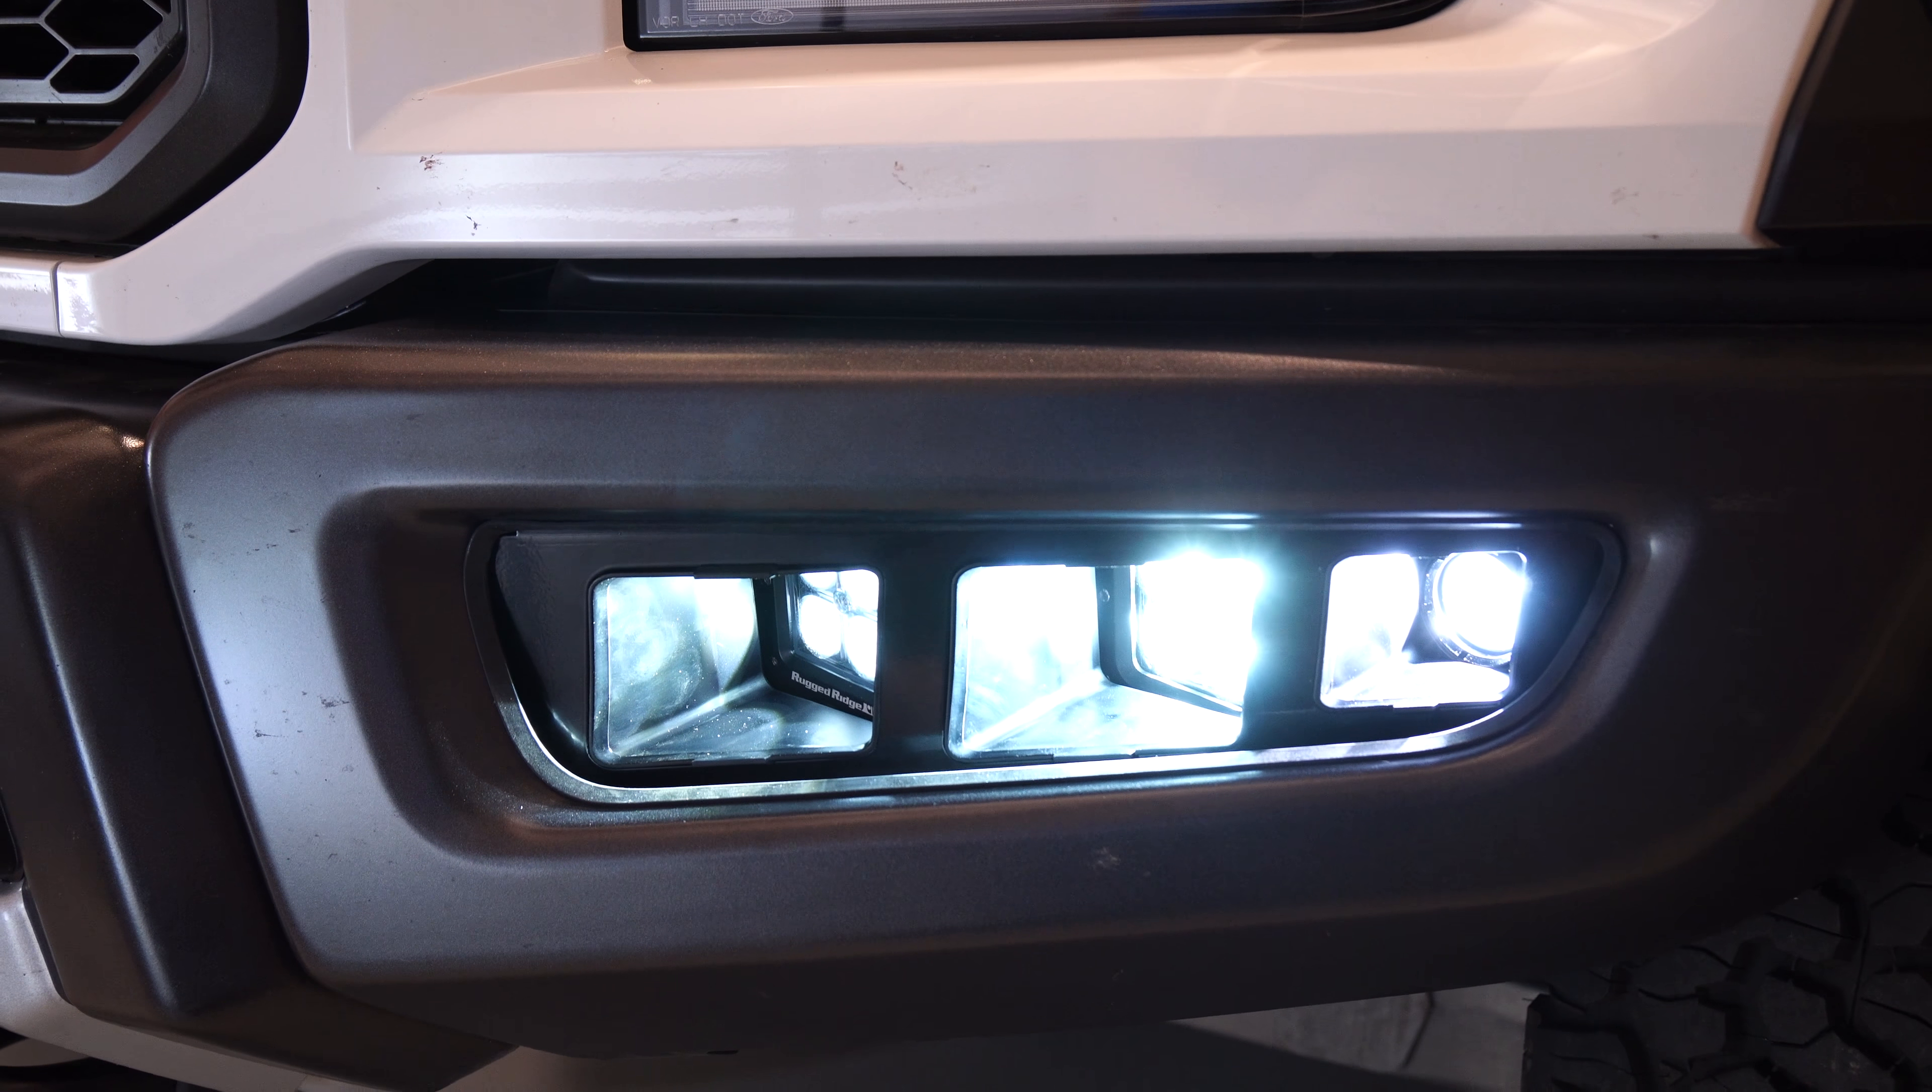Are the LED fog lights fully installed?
Yes.